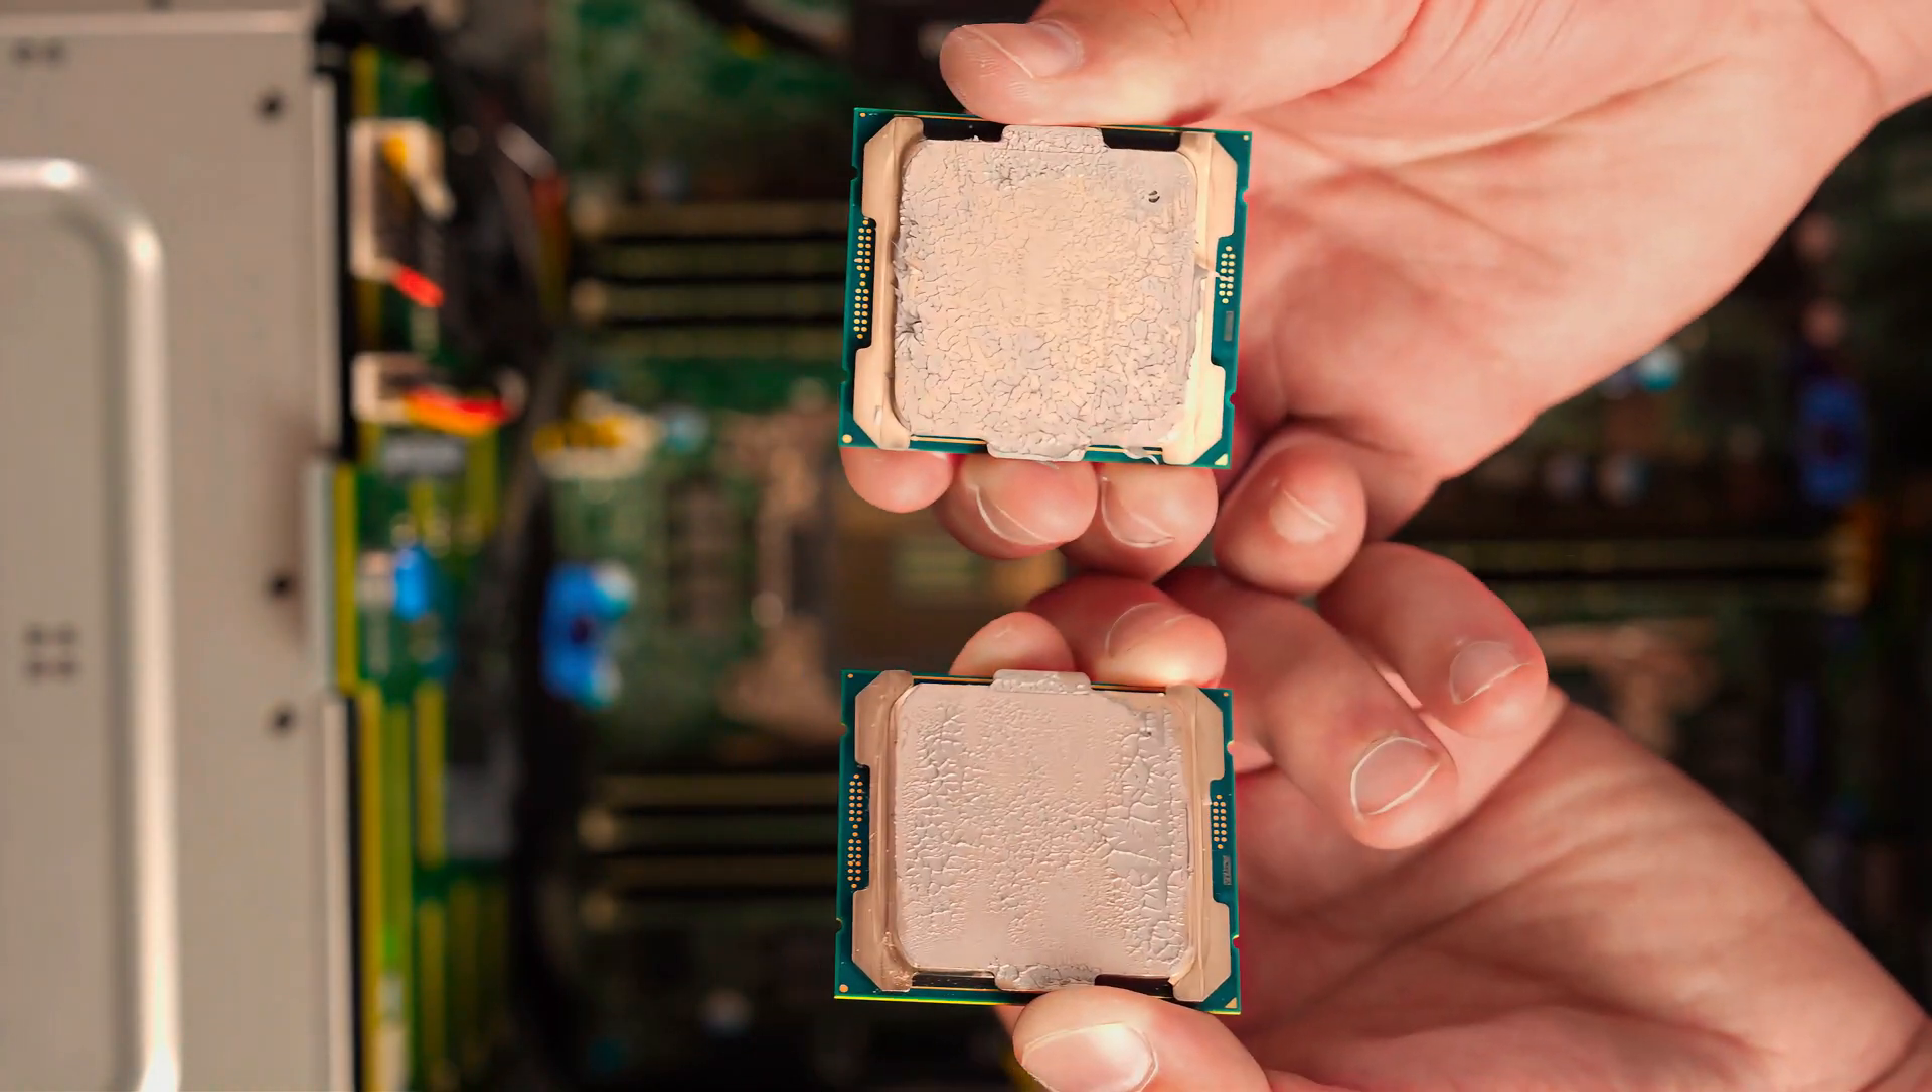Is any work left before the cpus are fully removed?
No.